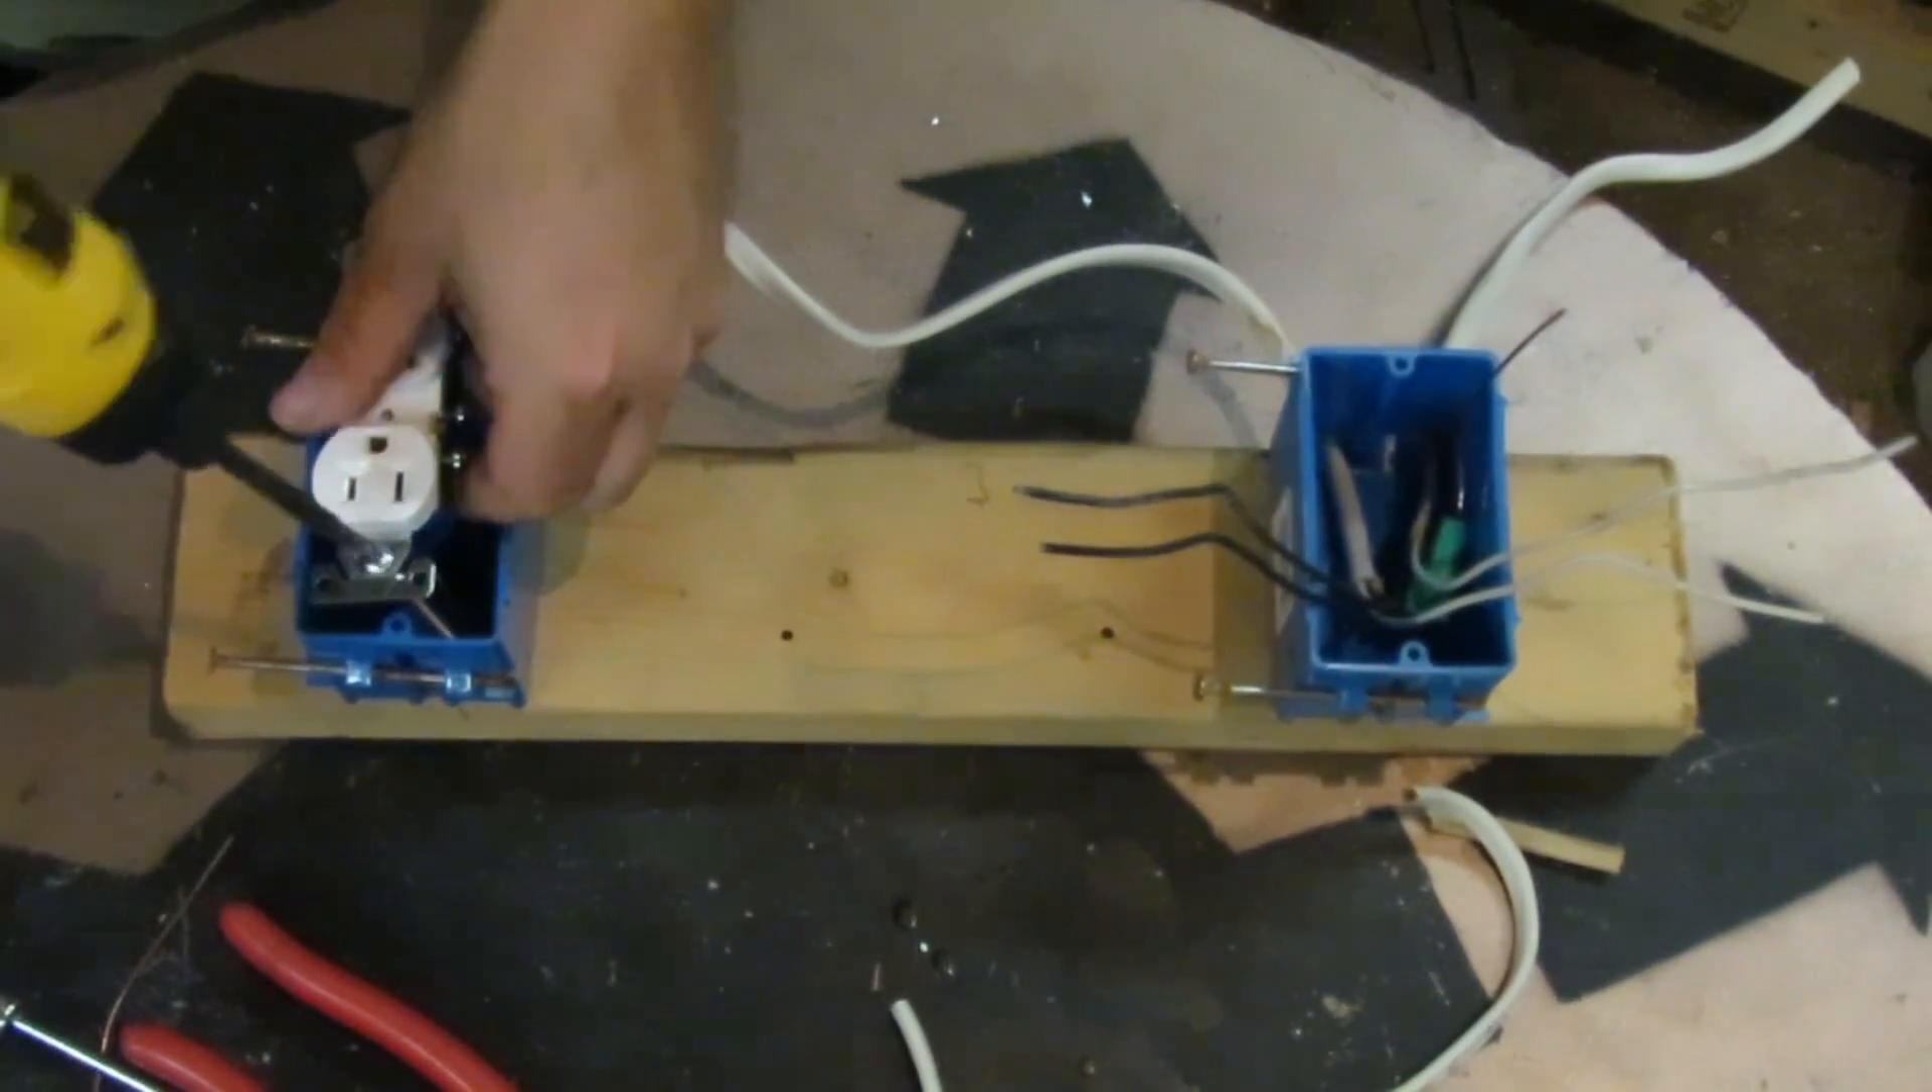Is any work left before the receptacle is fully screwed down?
Yes.